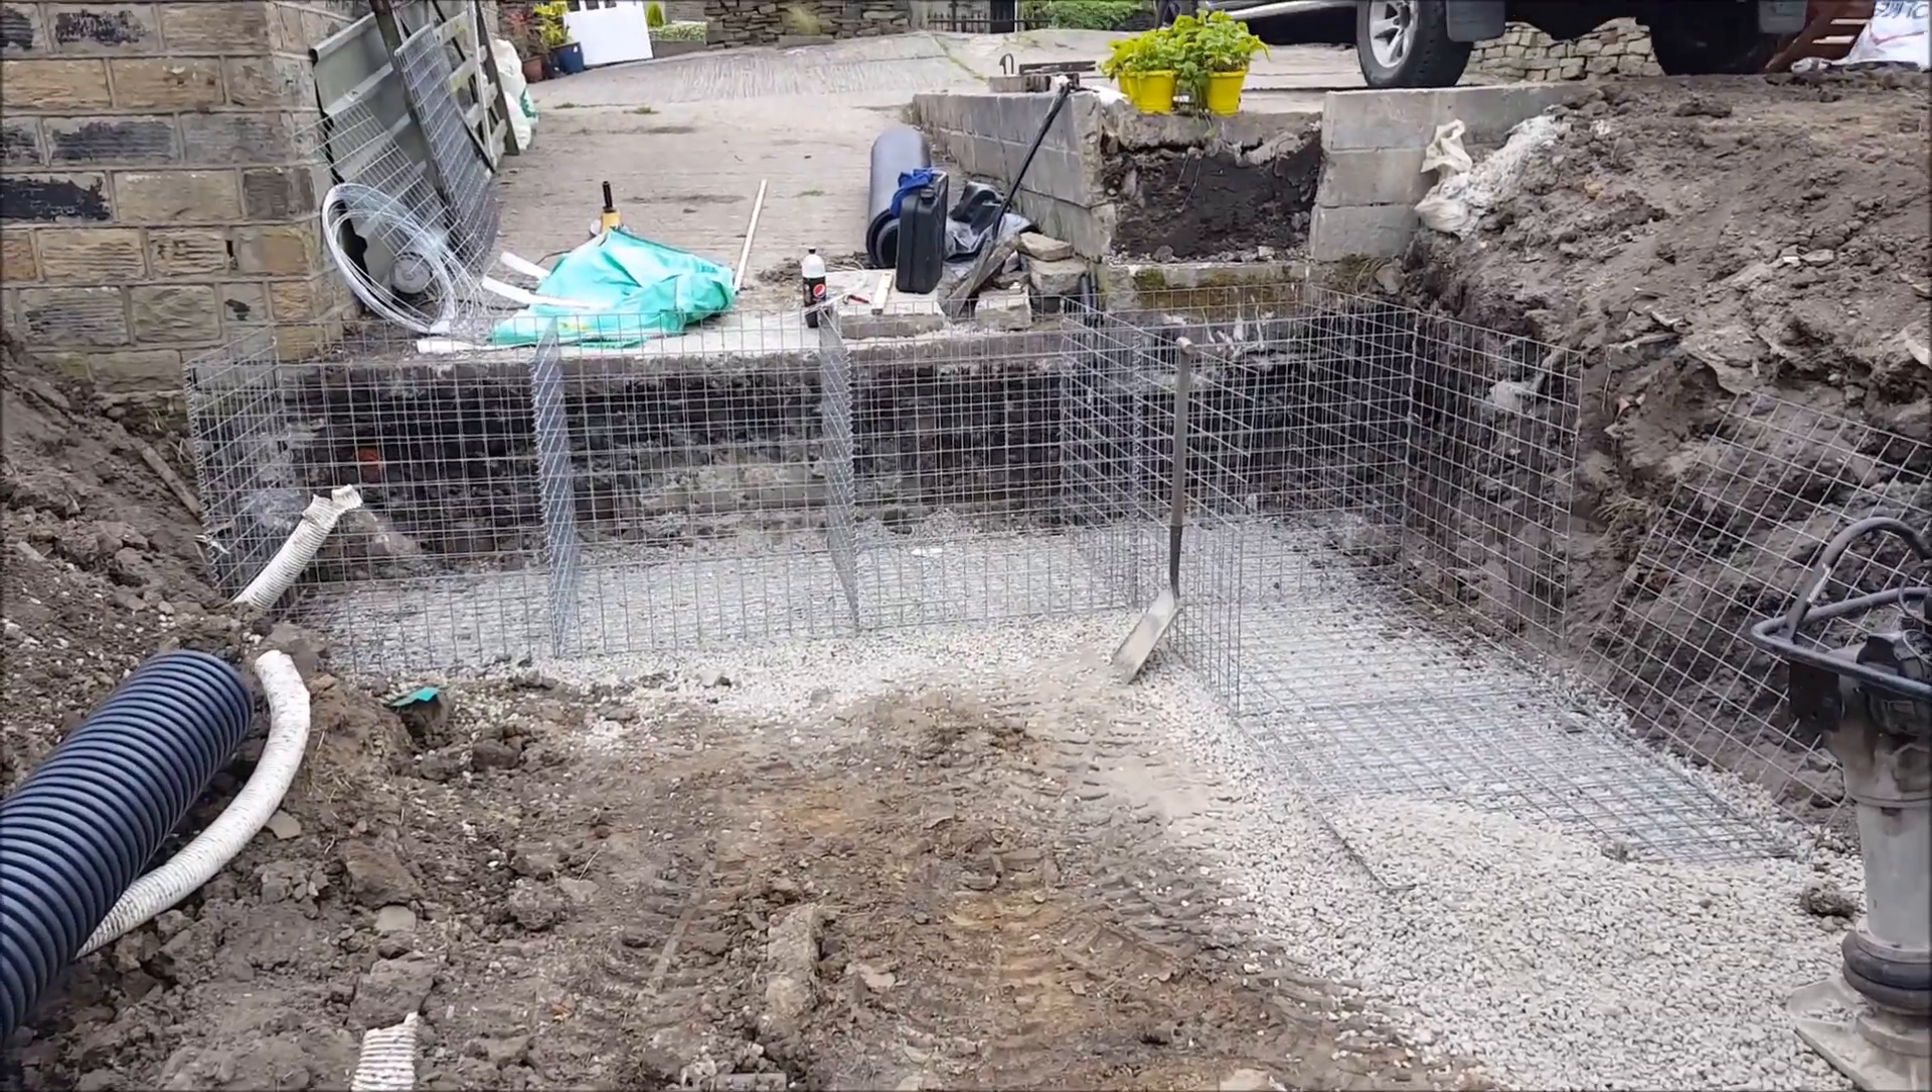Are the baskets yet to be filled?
Yes.